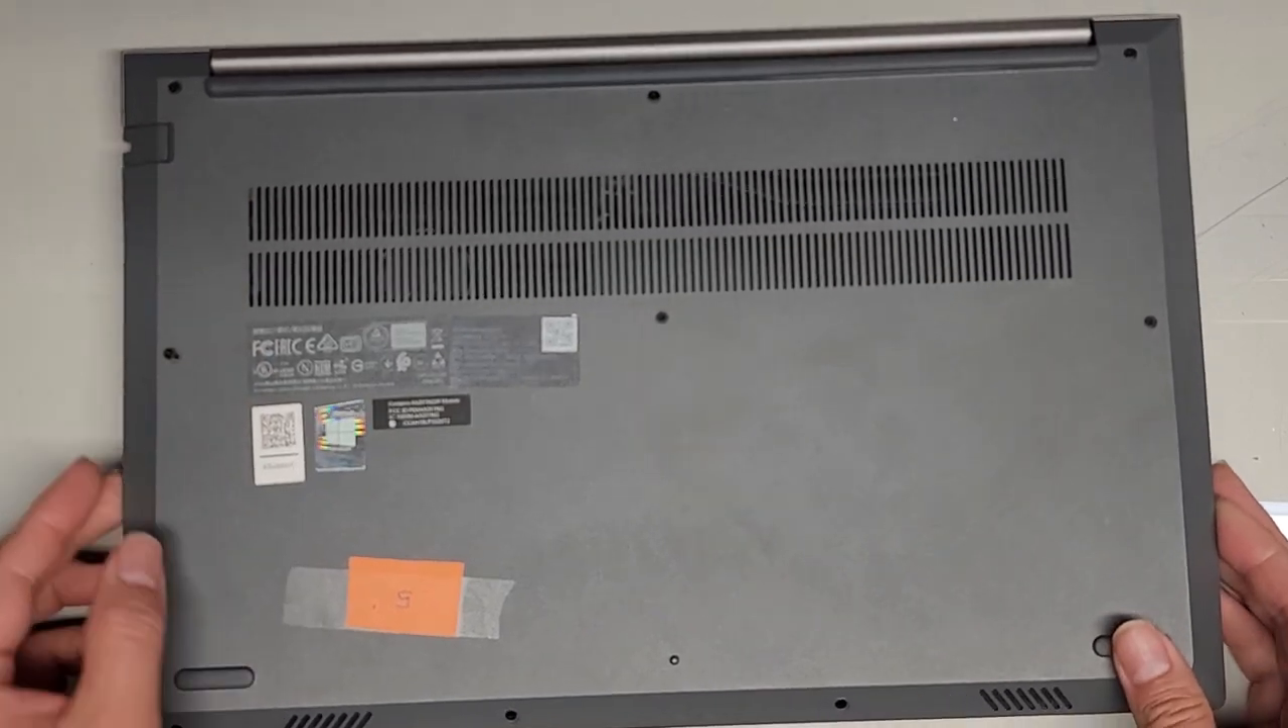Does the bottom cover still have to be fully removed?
Yes.